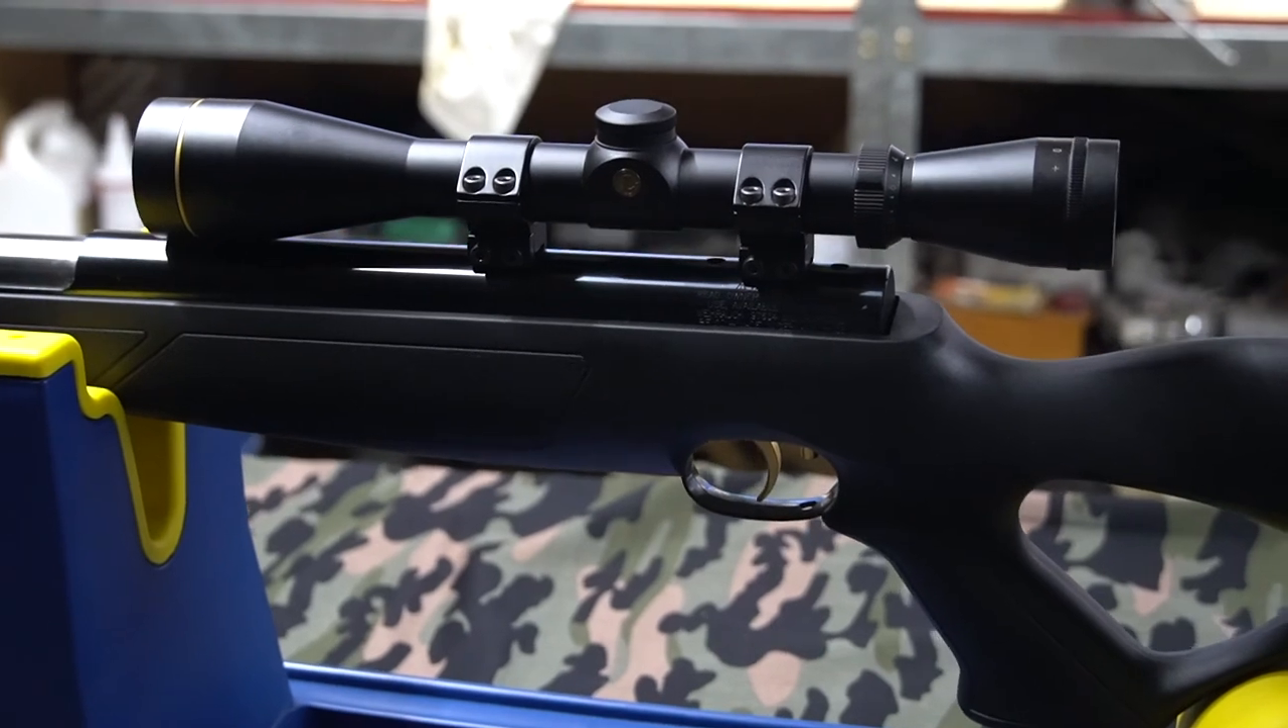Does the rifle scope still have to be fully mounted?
No.